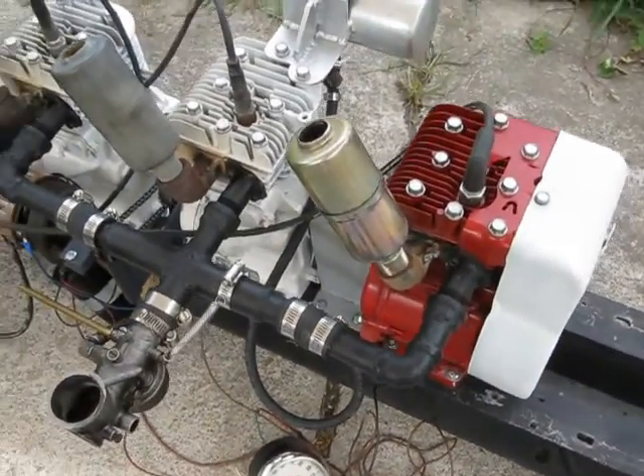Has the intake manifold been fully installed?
Yes.